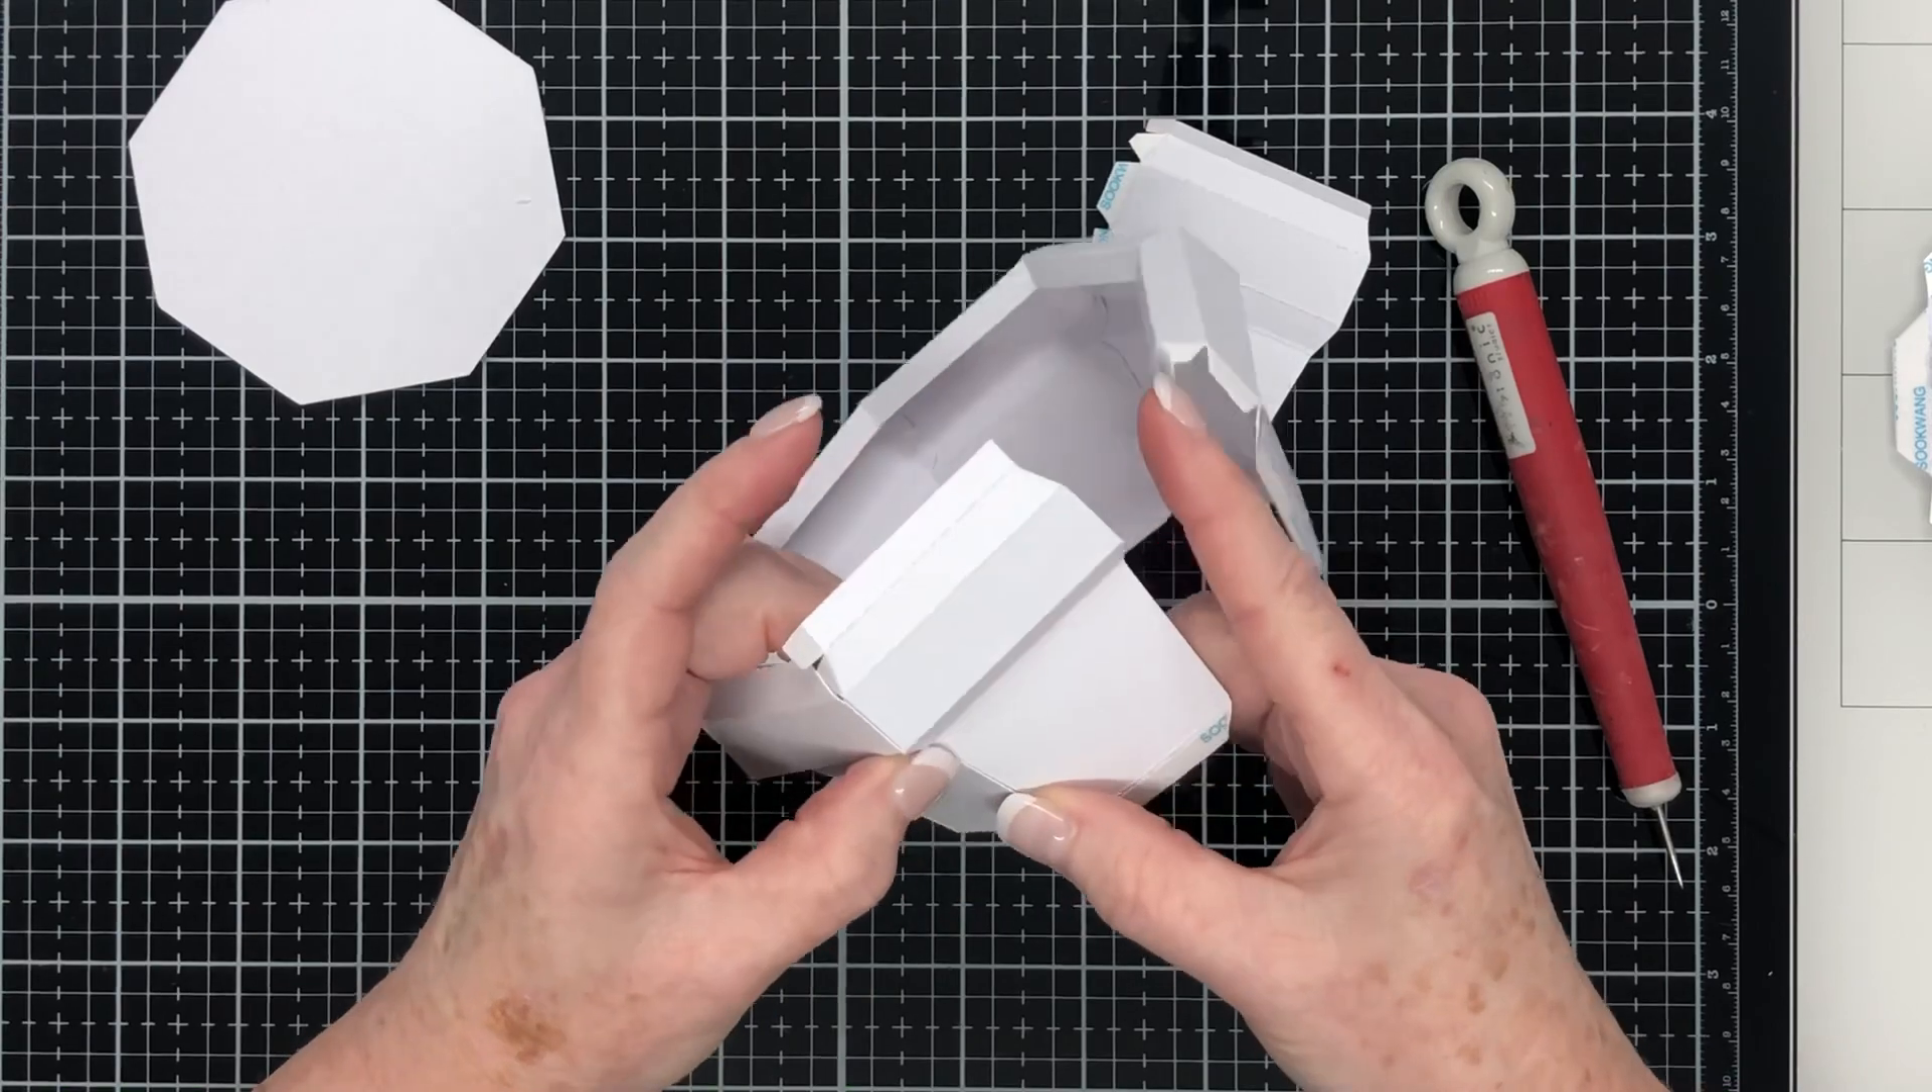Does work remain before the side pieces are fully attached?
Yes.